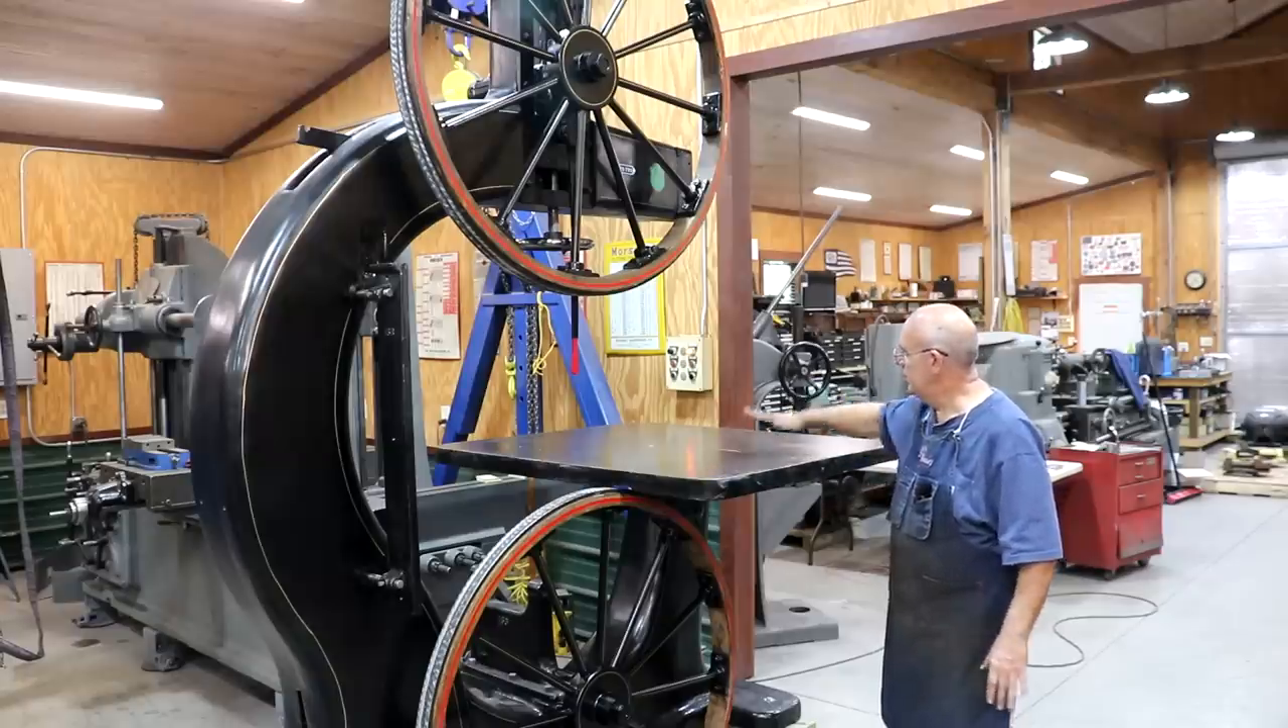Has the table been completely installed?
Yes.